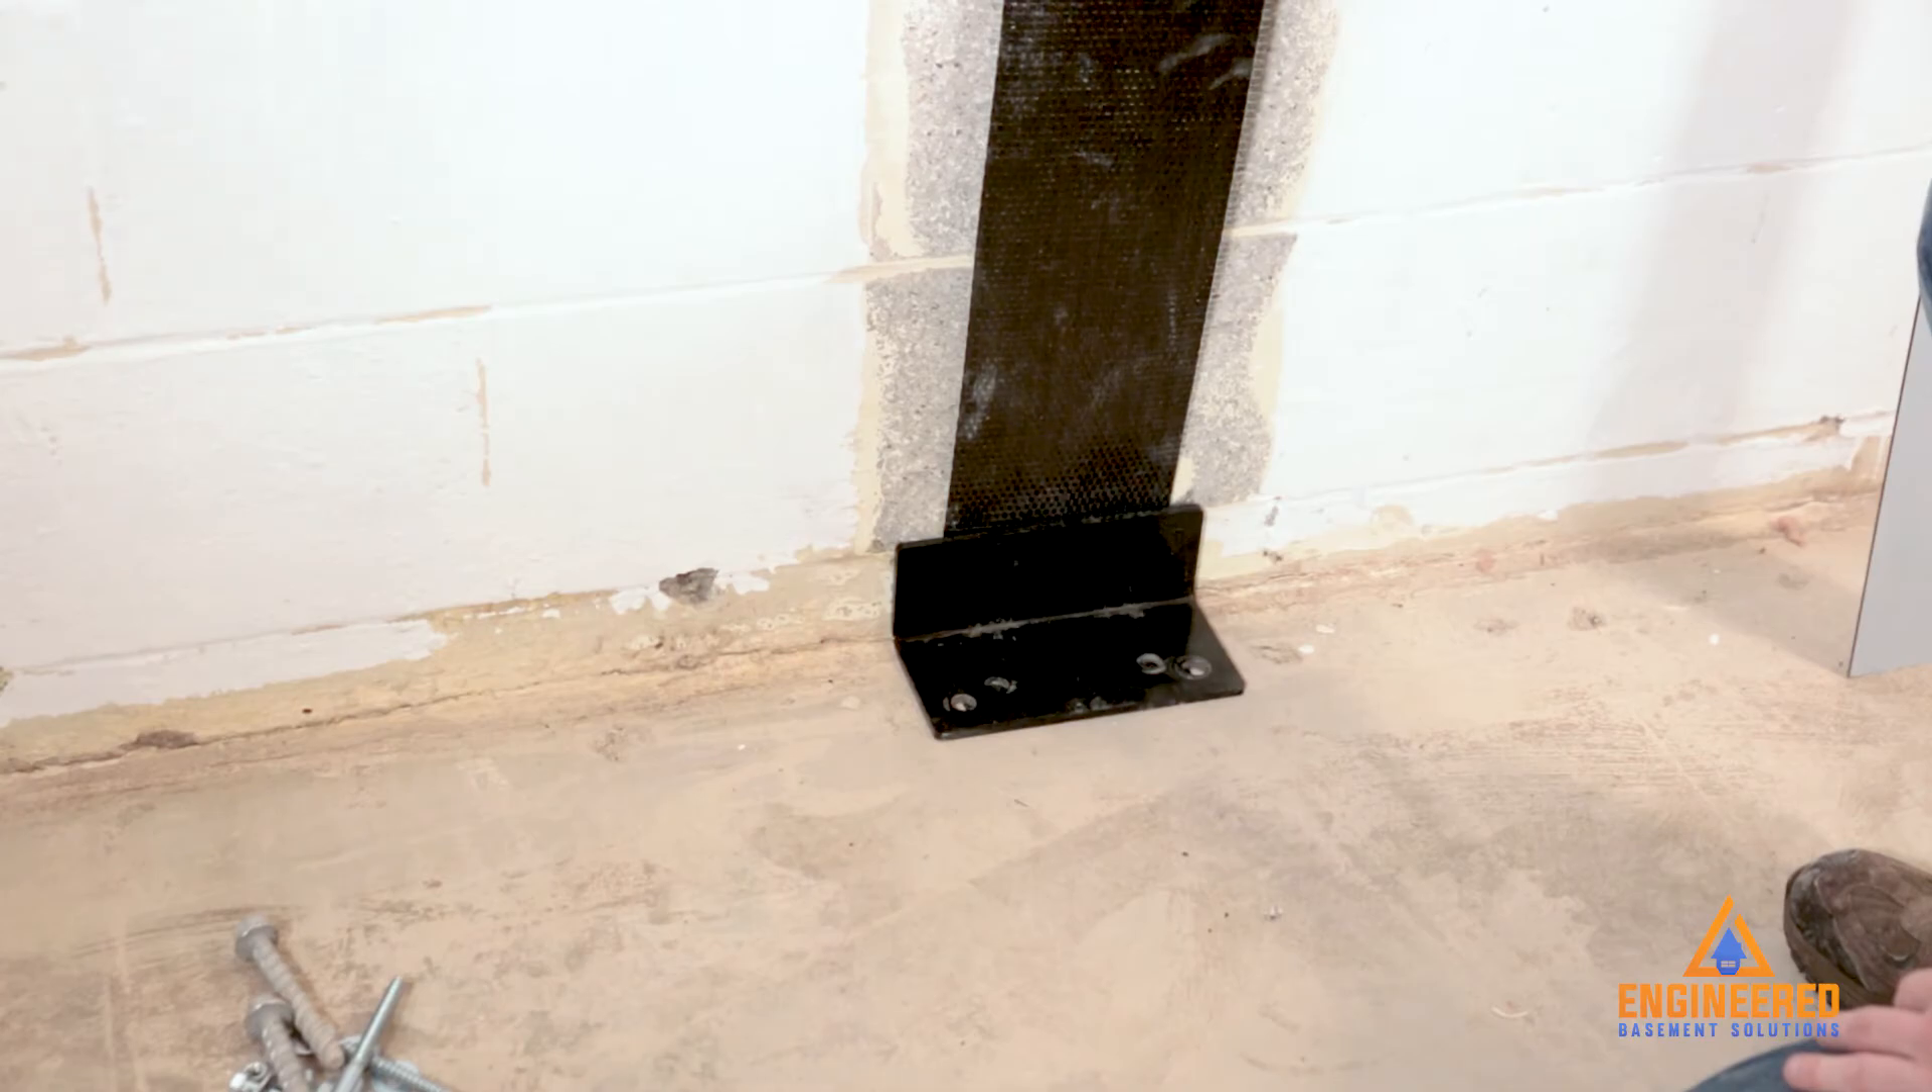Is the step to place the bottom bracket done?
Yes.